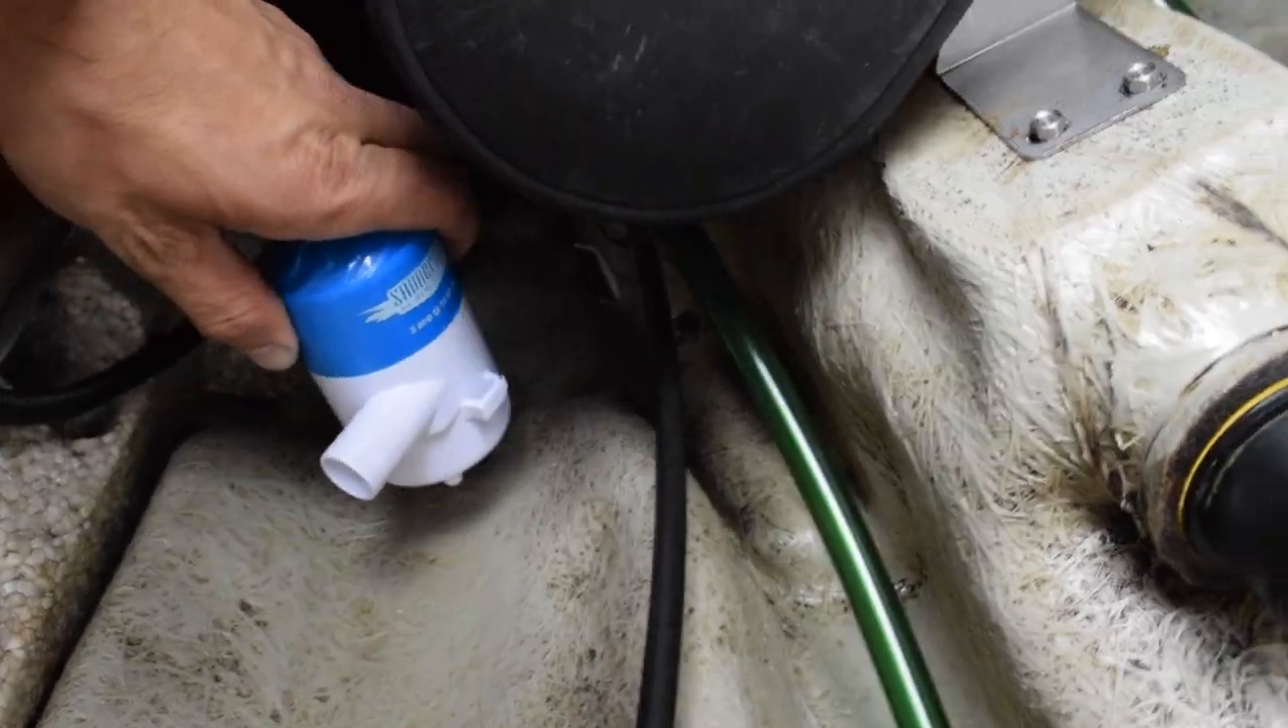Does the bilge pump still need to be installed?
Yes.